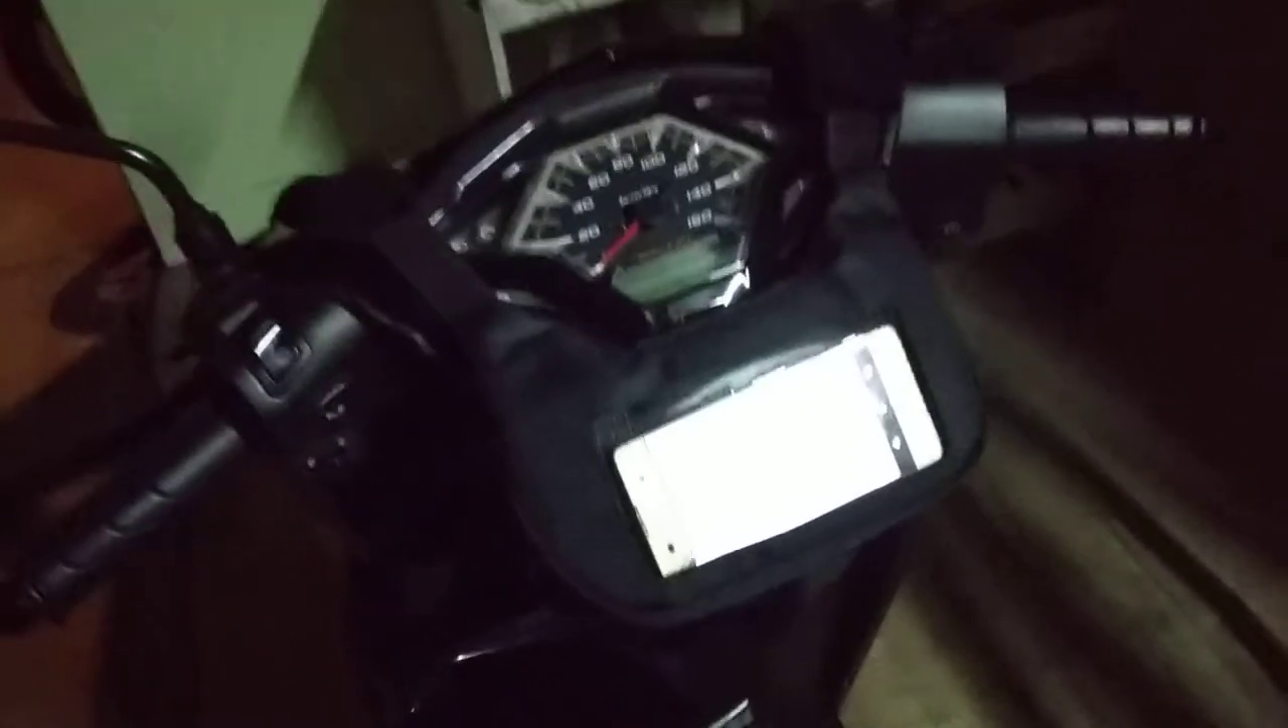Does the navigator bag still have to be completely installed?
No.